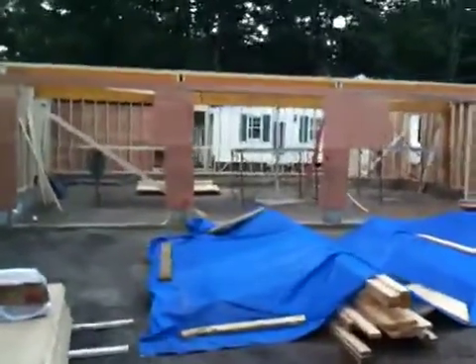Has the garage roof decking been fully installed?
No.